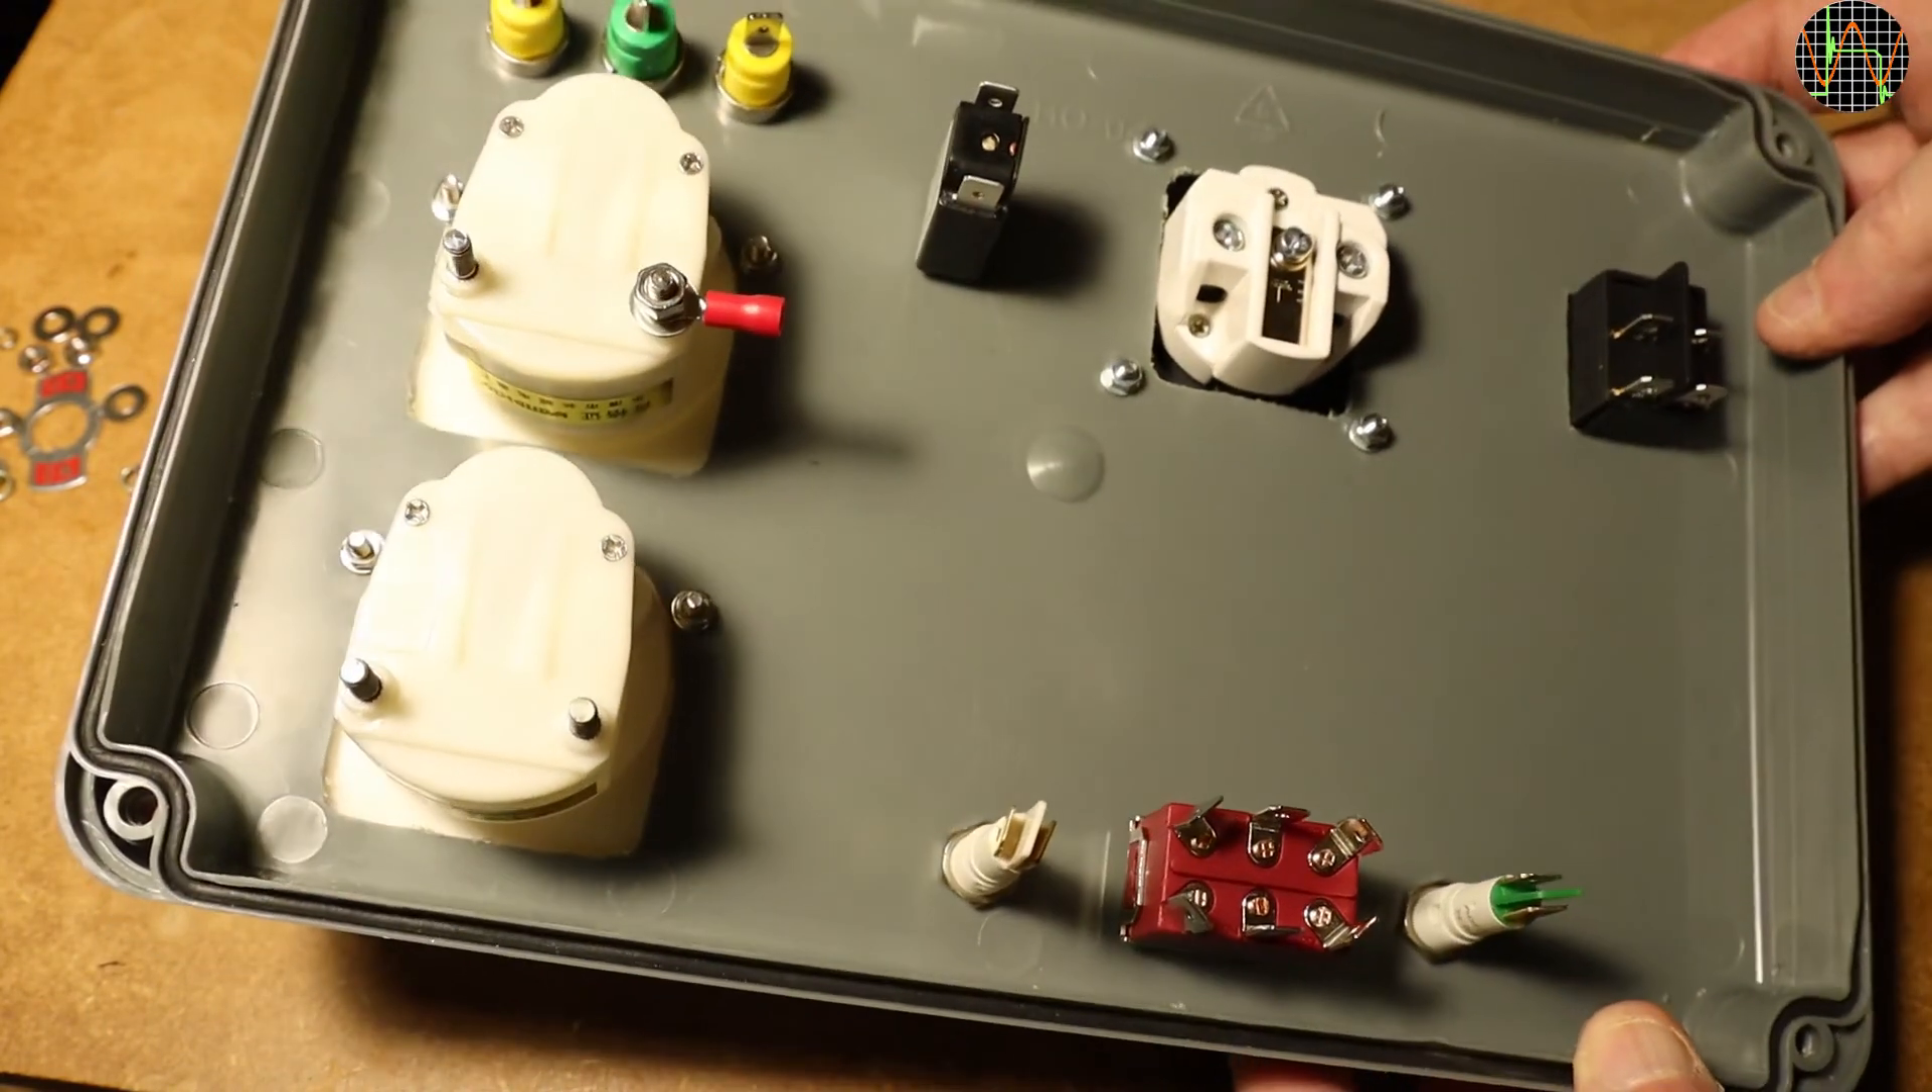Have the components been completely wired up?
No.